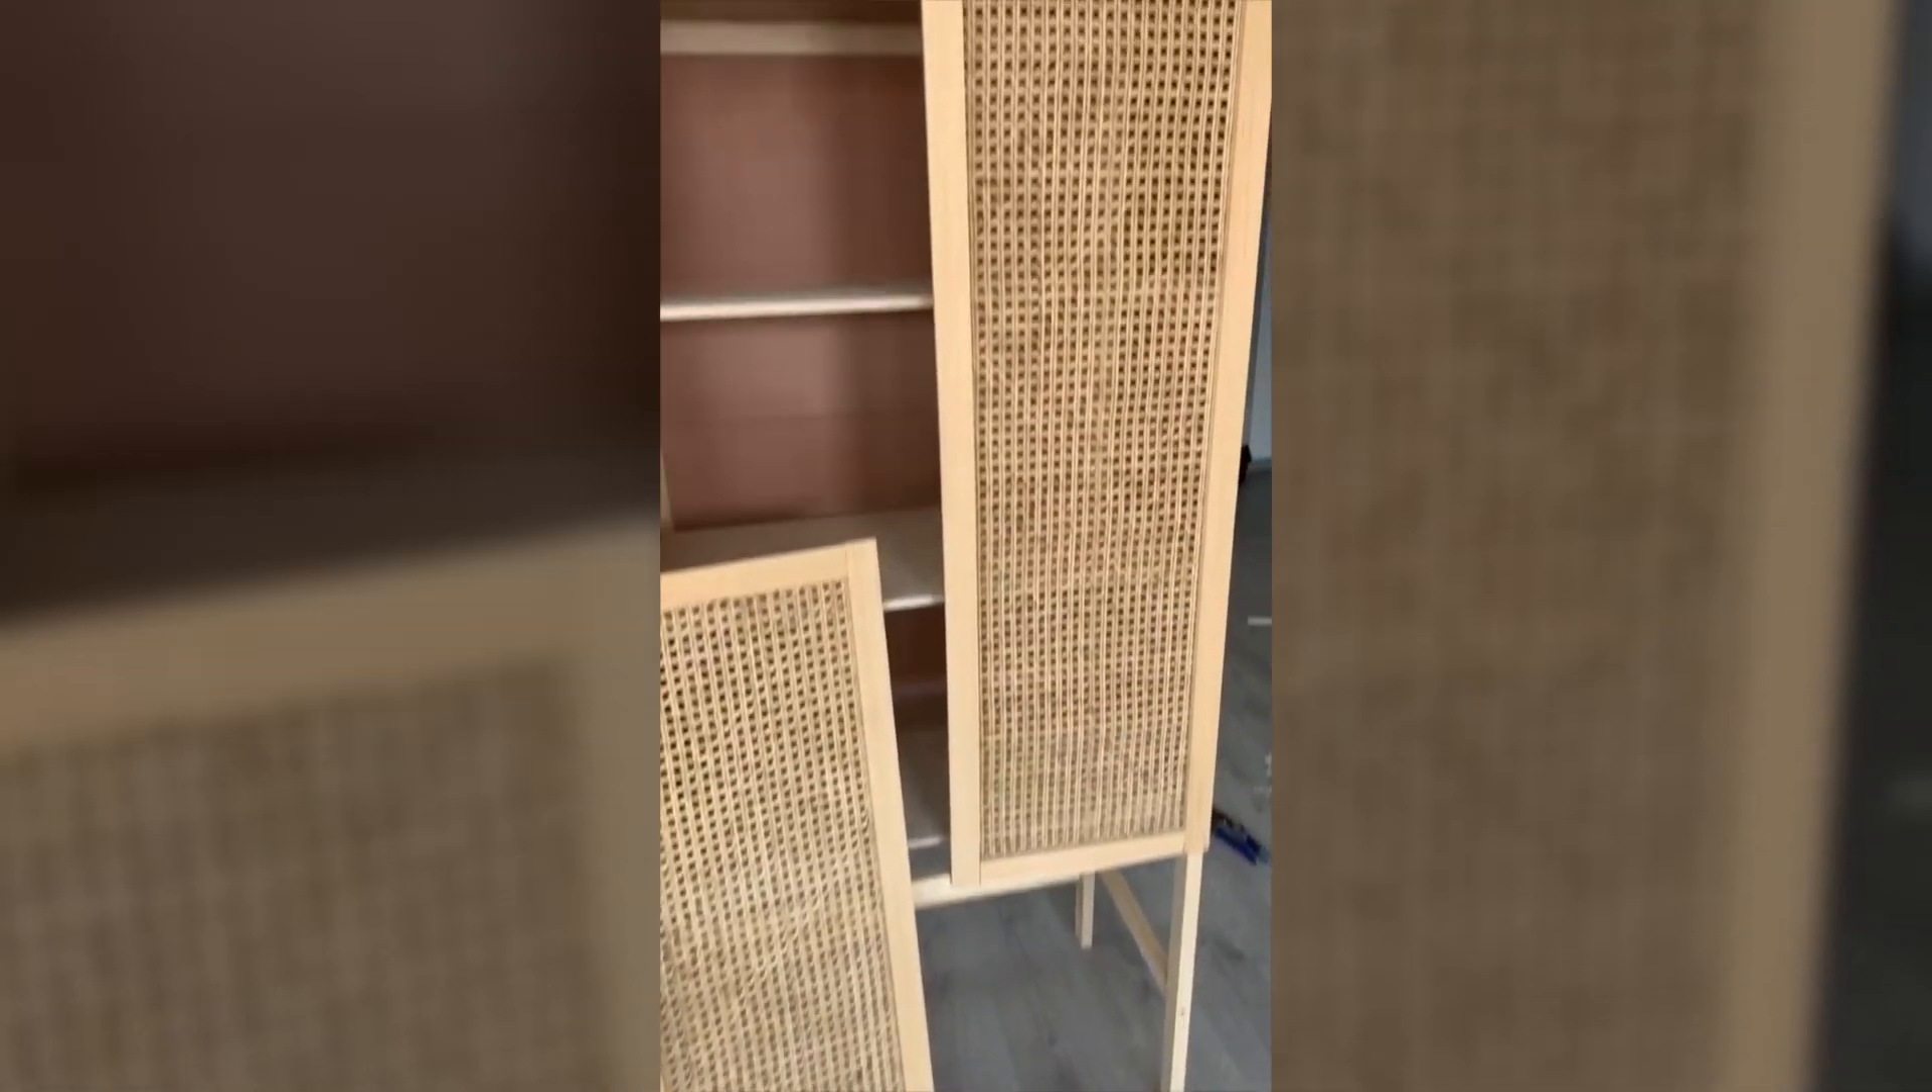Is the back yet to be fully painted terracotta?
No.